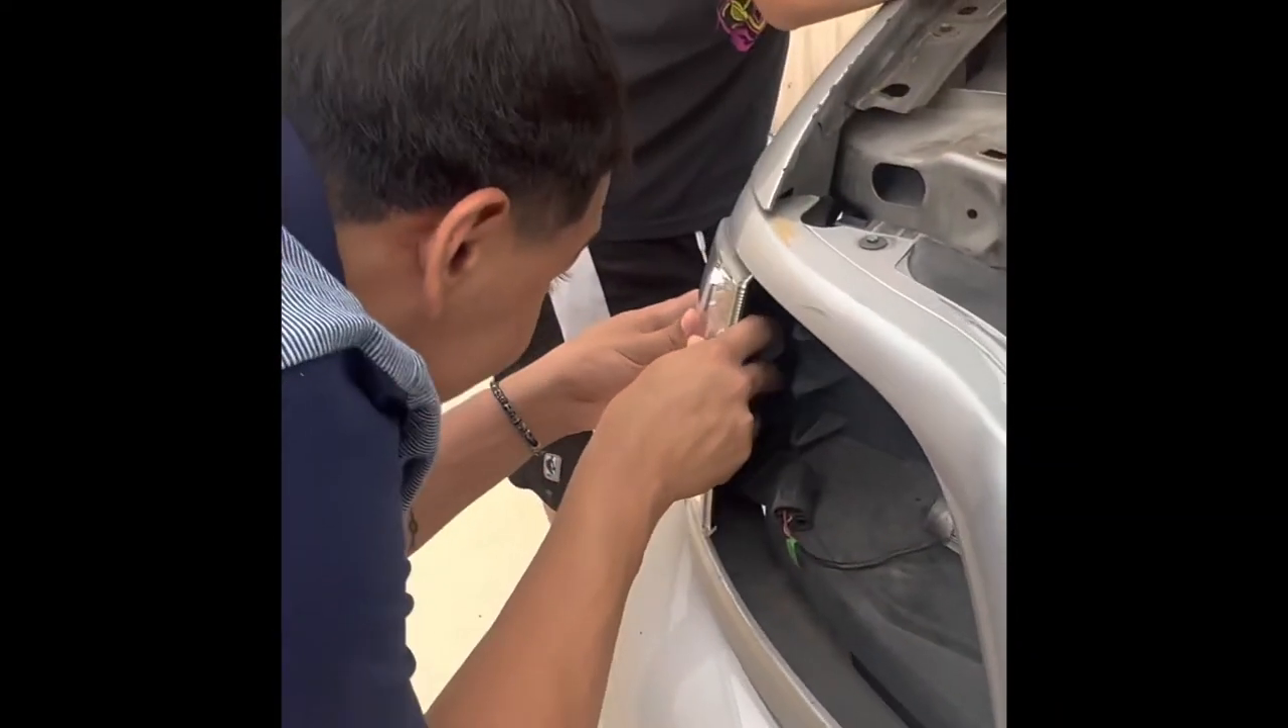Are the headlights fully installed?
No.